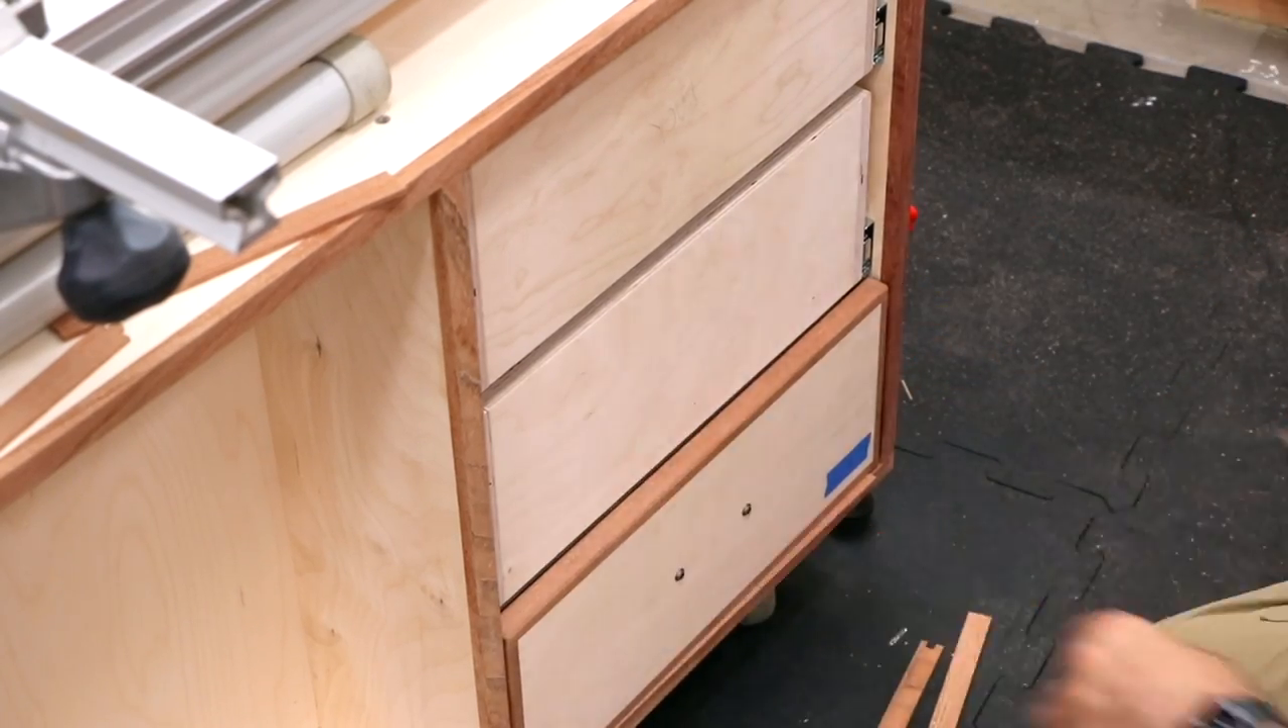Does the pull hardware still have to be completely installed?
Yes.